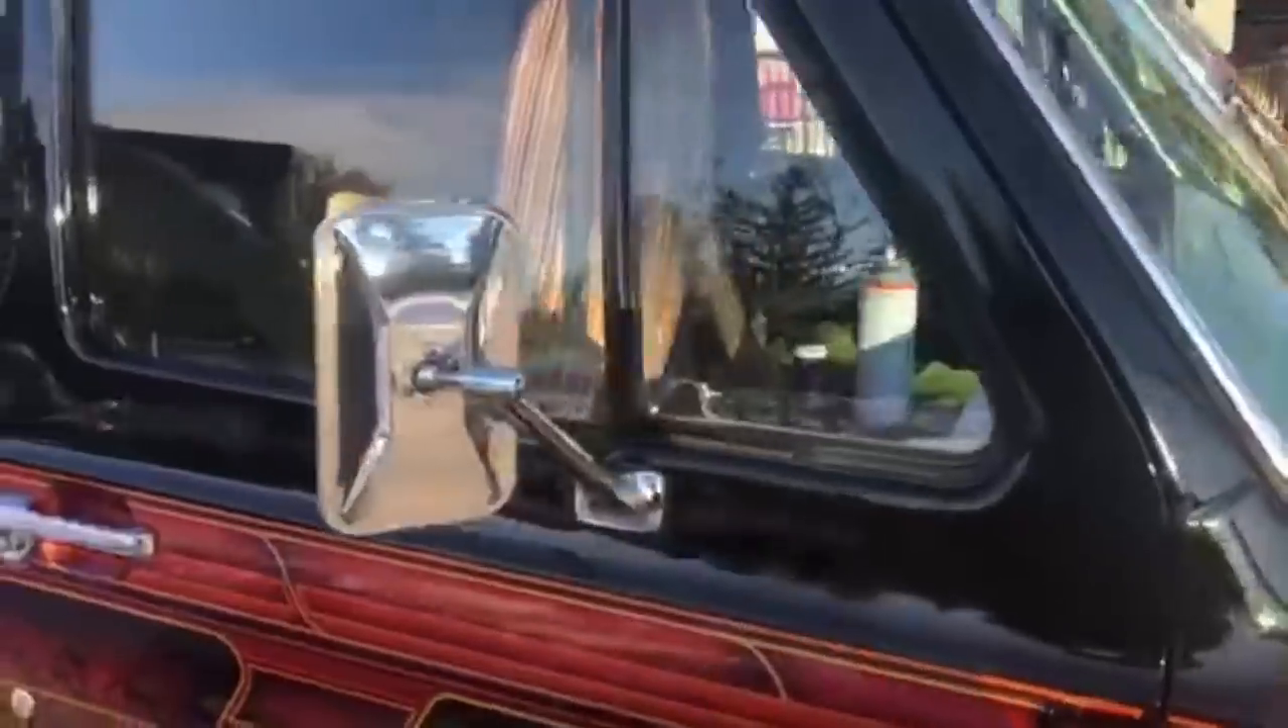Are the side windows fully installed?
Yes.